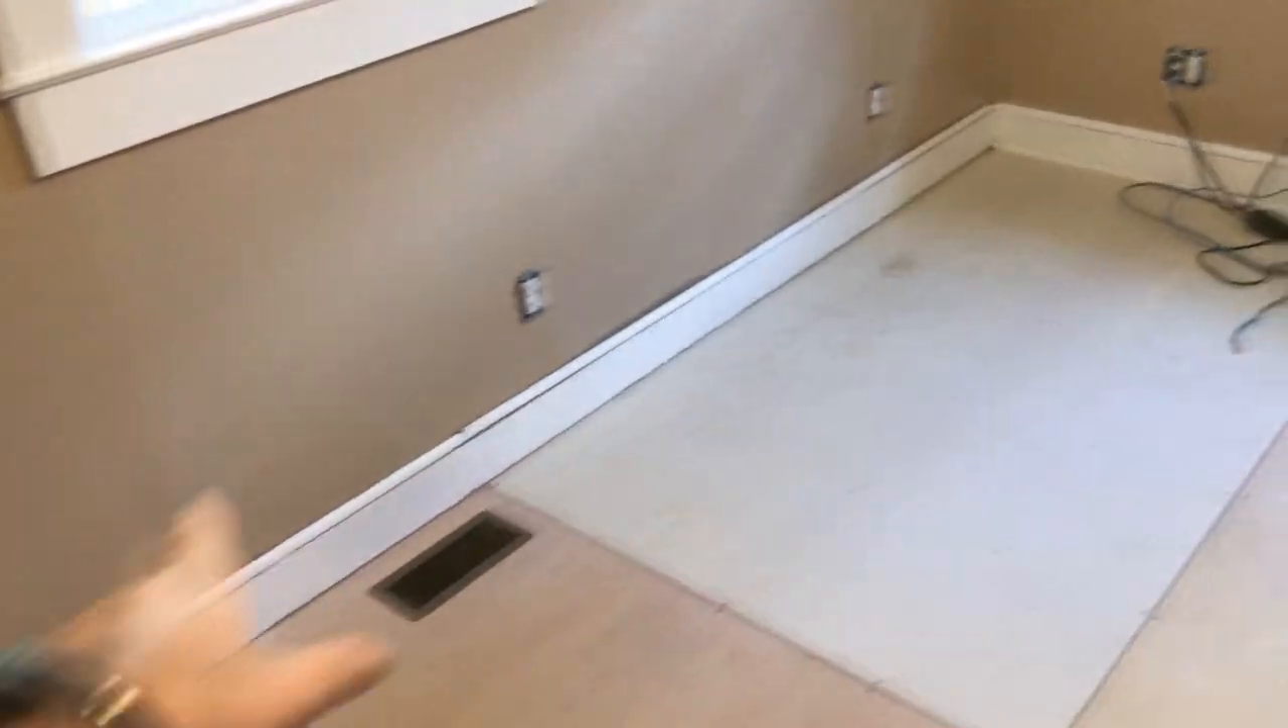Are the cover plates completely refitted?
No.